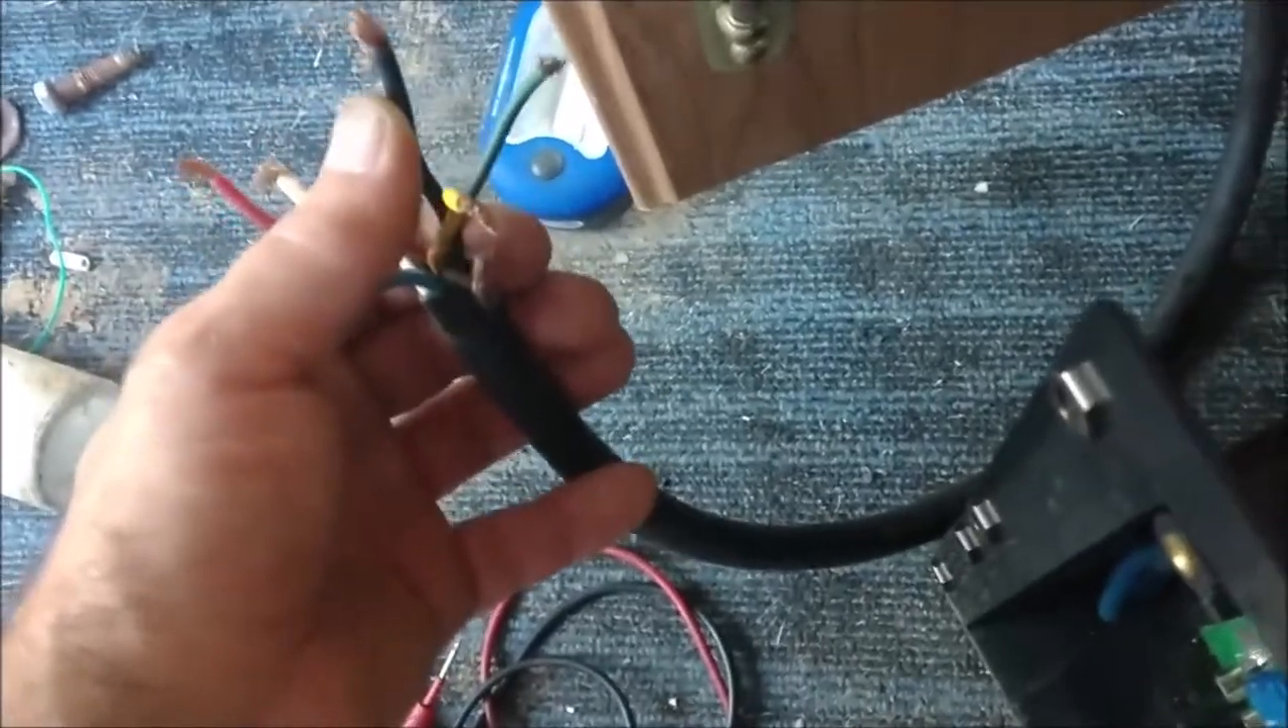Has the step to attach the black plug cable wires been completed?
No.